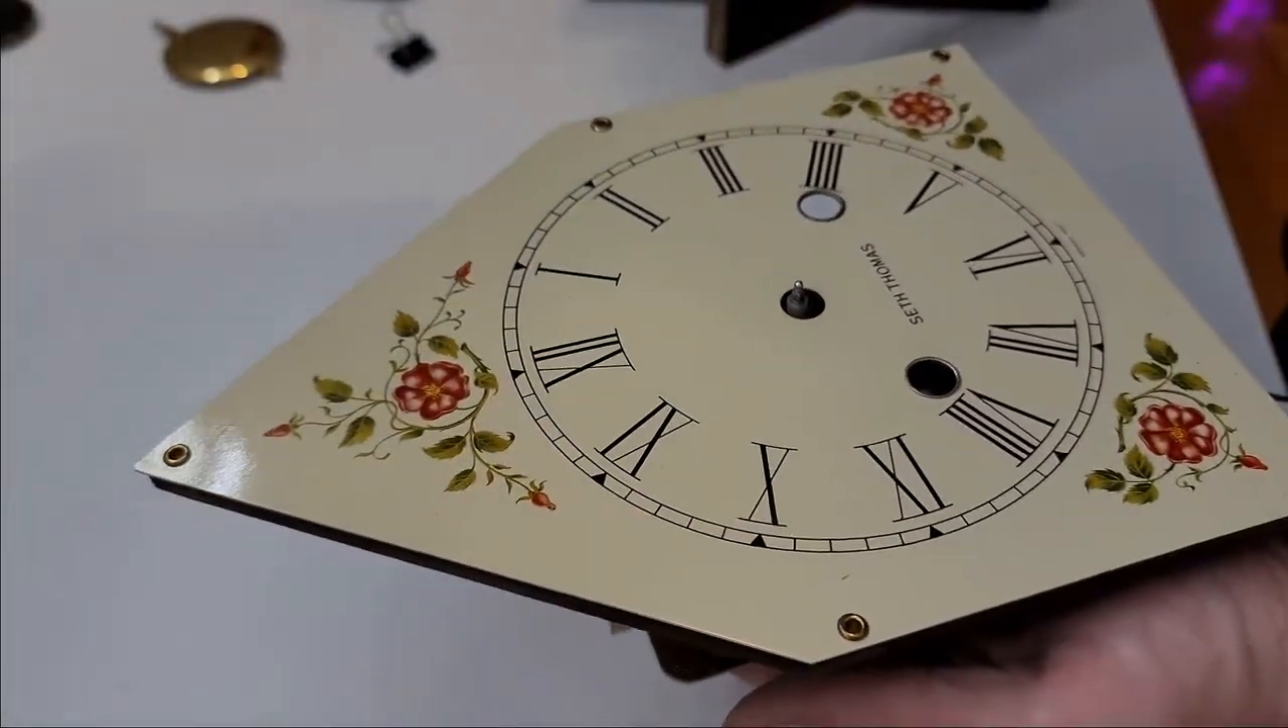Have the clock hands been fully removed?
Yes.